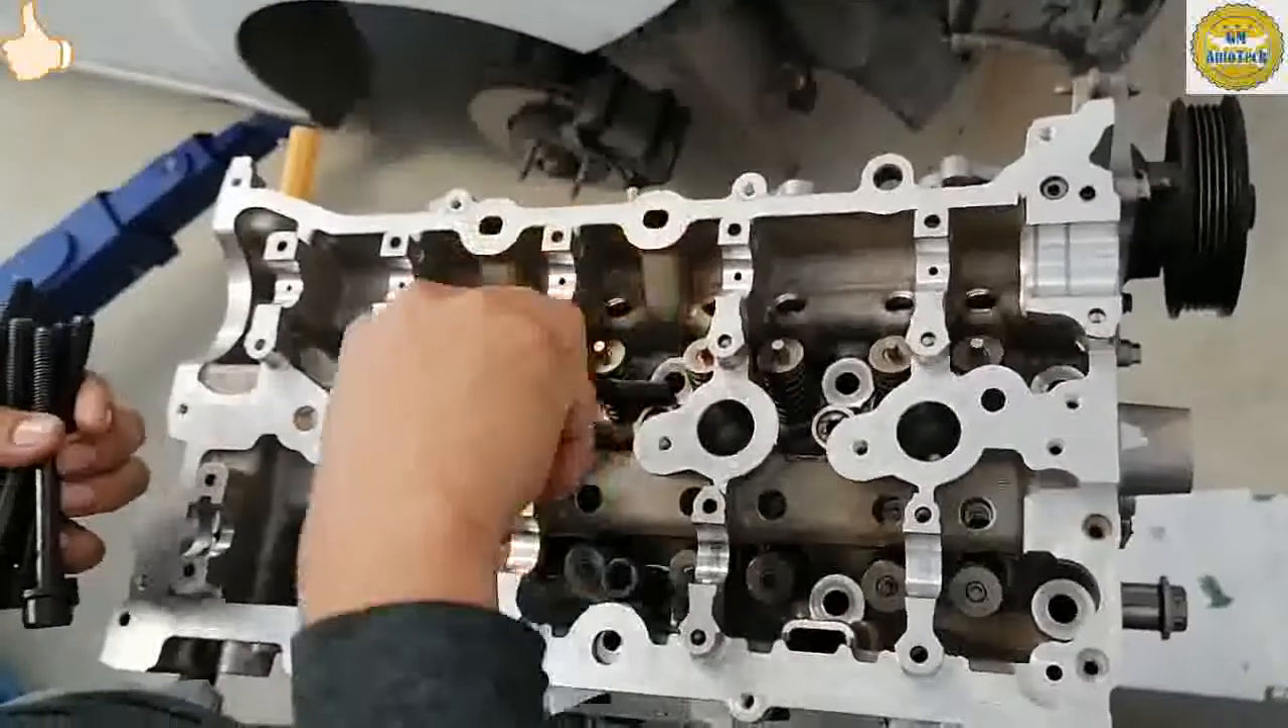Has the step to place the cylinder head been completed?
Yes.